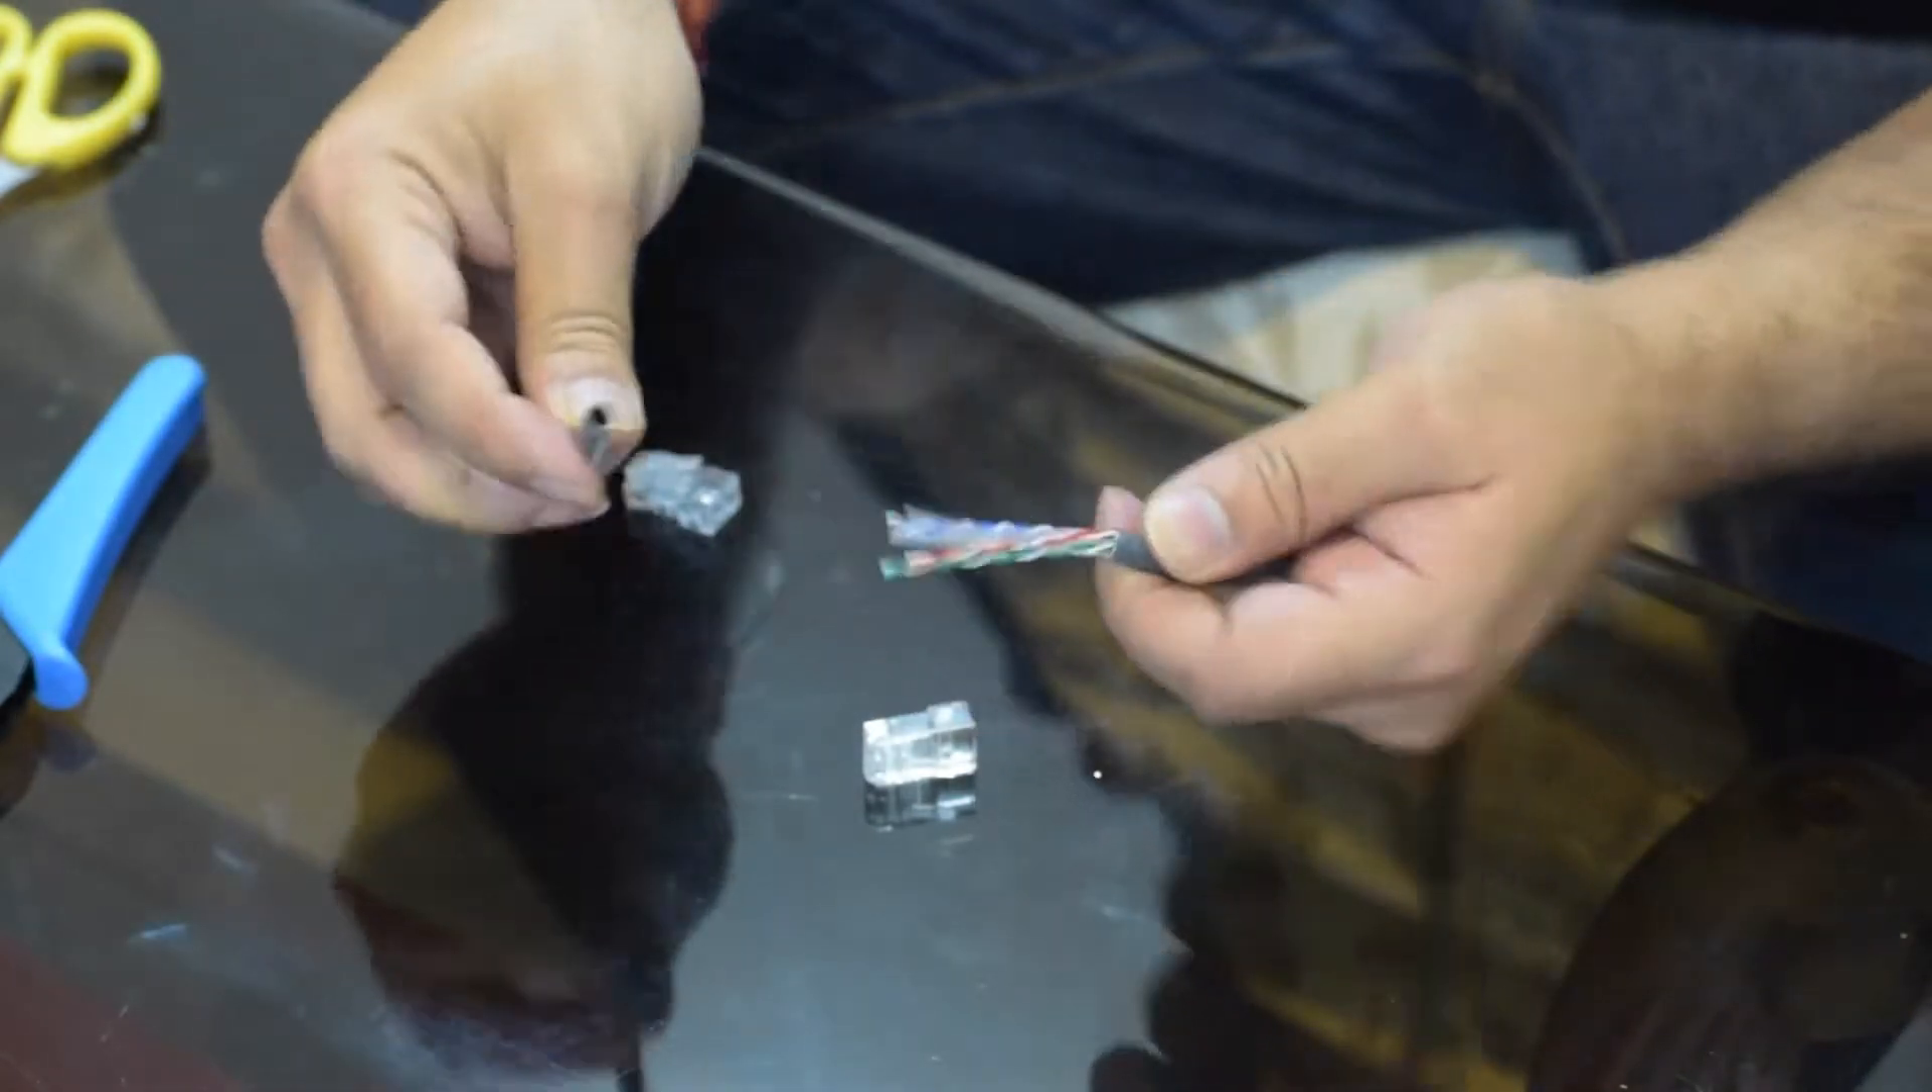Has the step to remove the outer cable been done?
Yes.